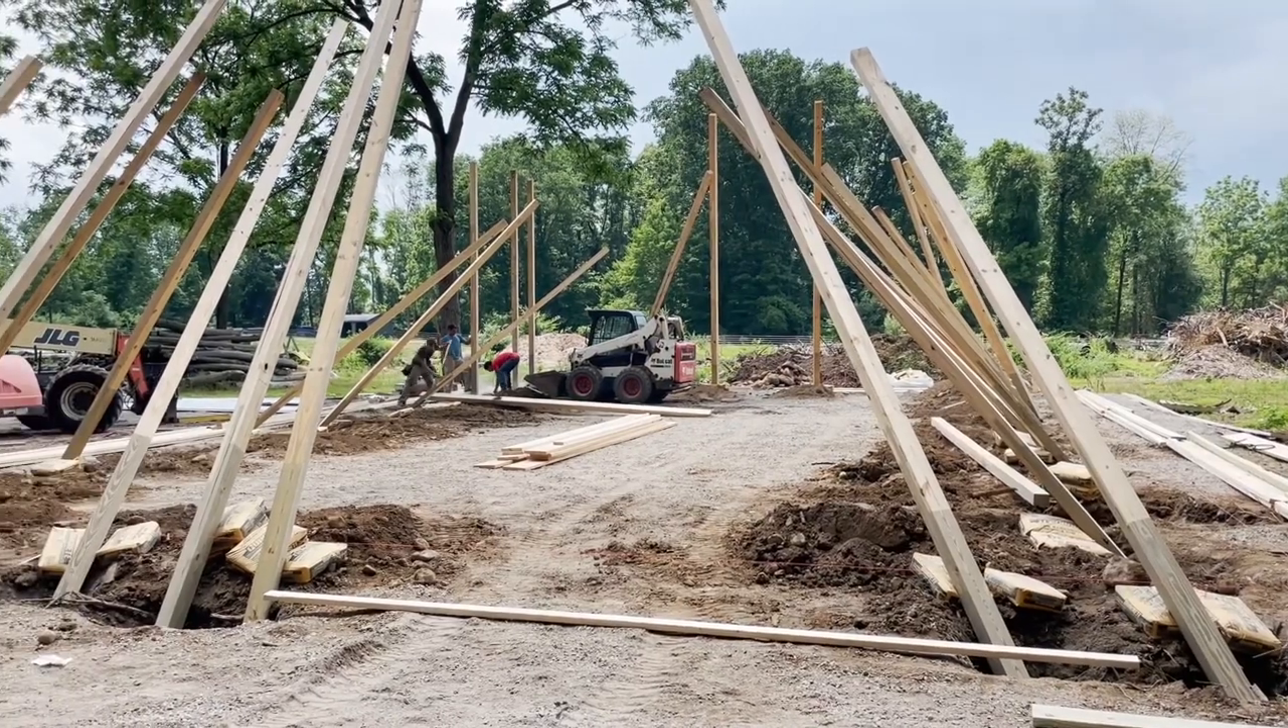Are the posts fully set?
No.